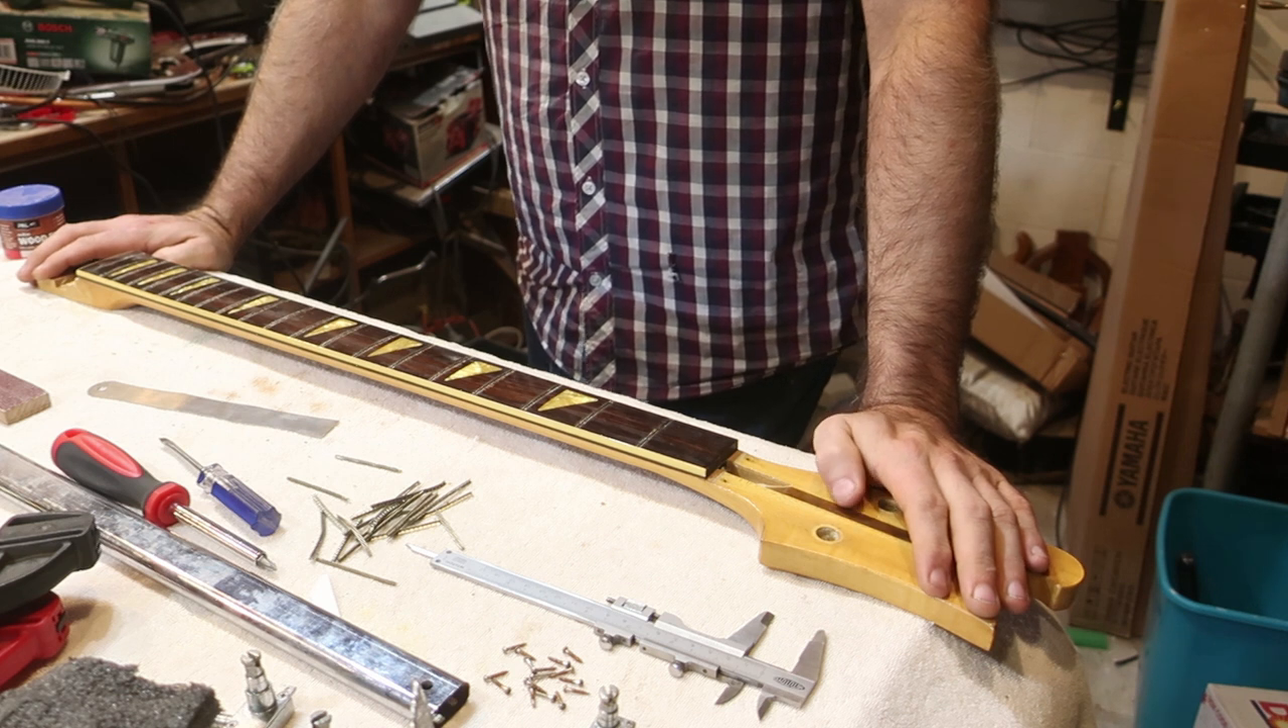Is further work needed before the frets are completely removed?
No.